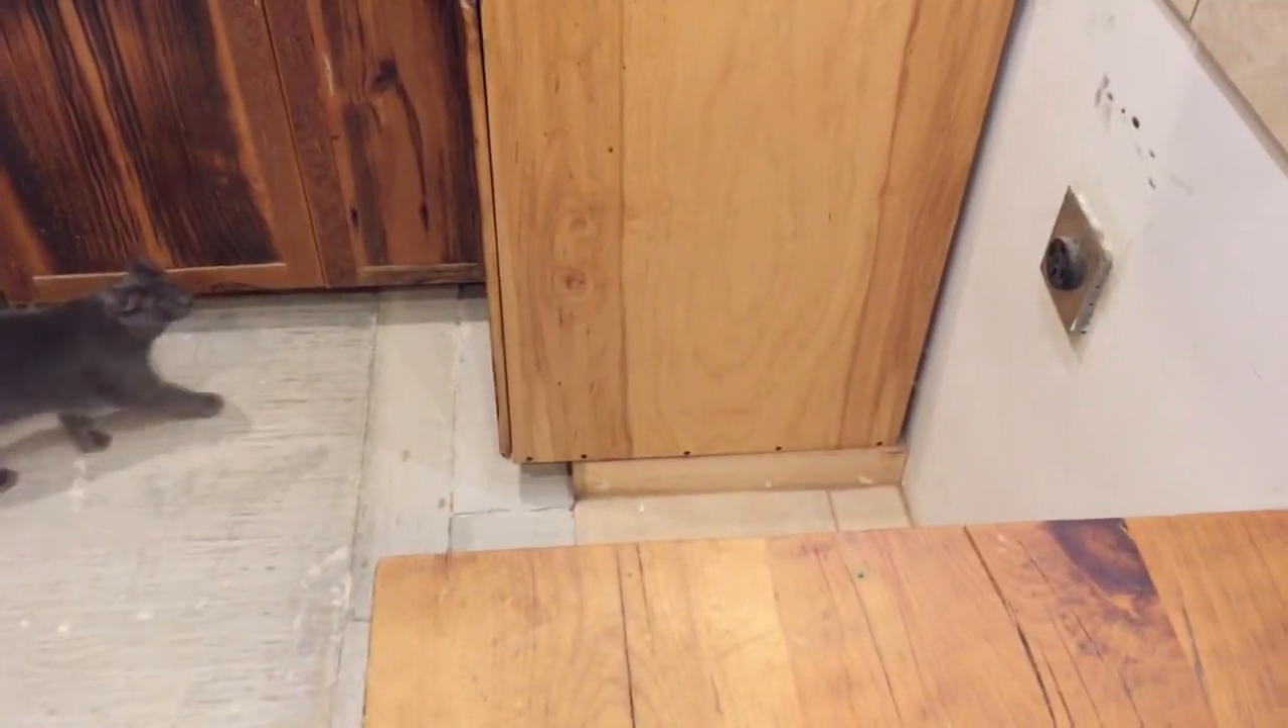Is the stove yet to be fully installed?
Yes.